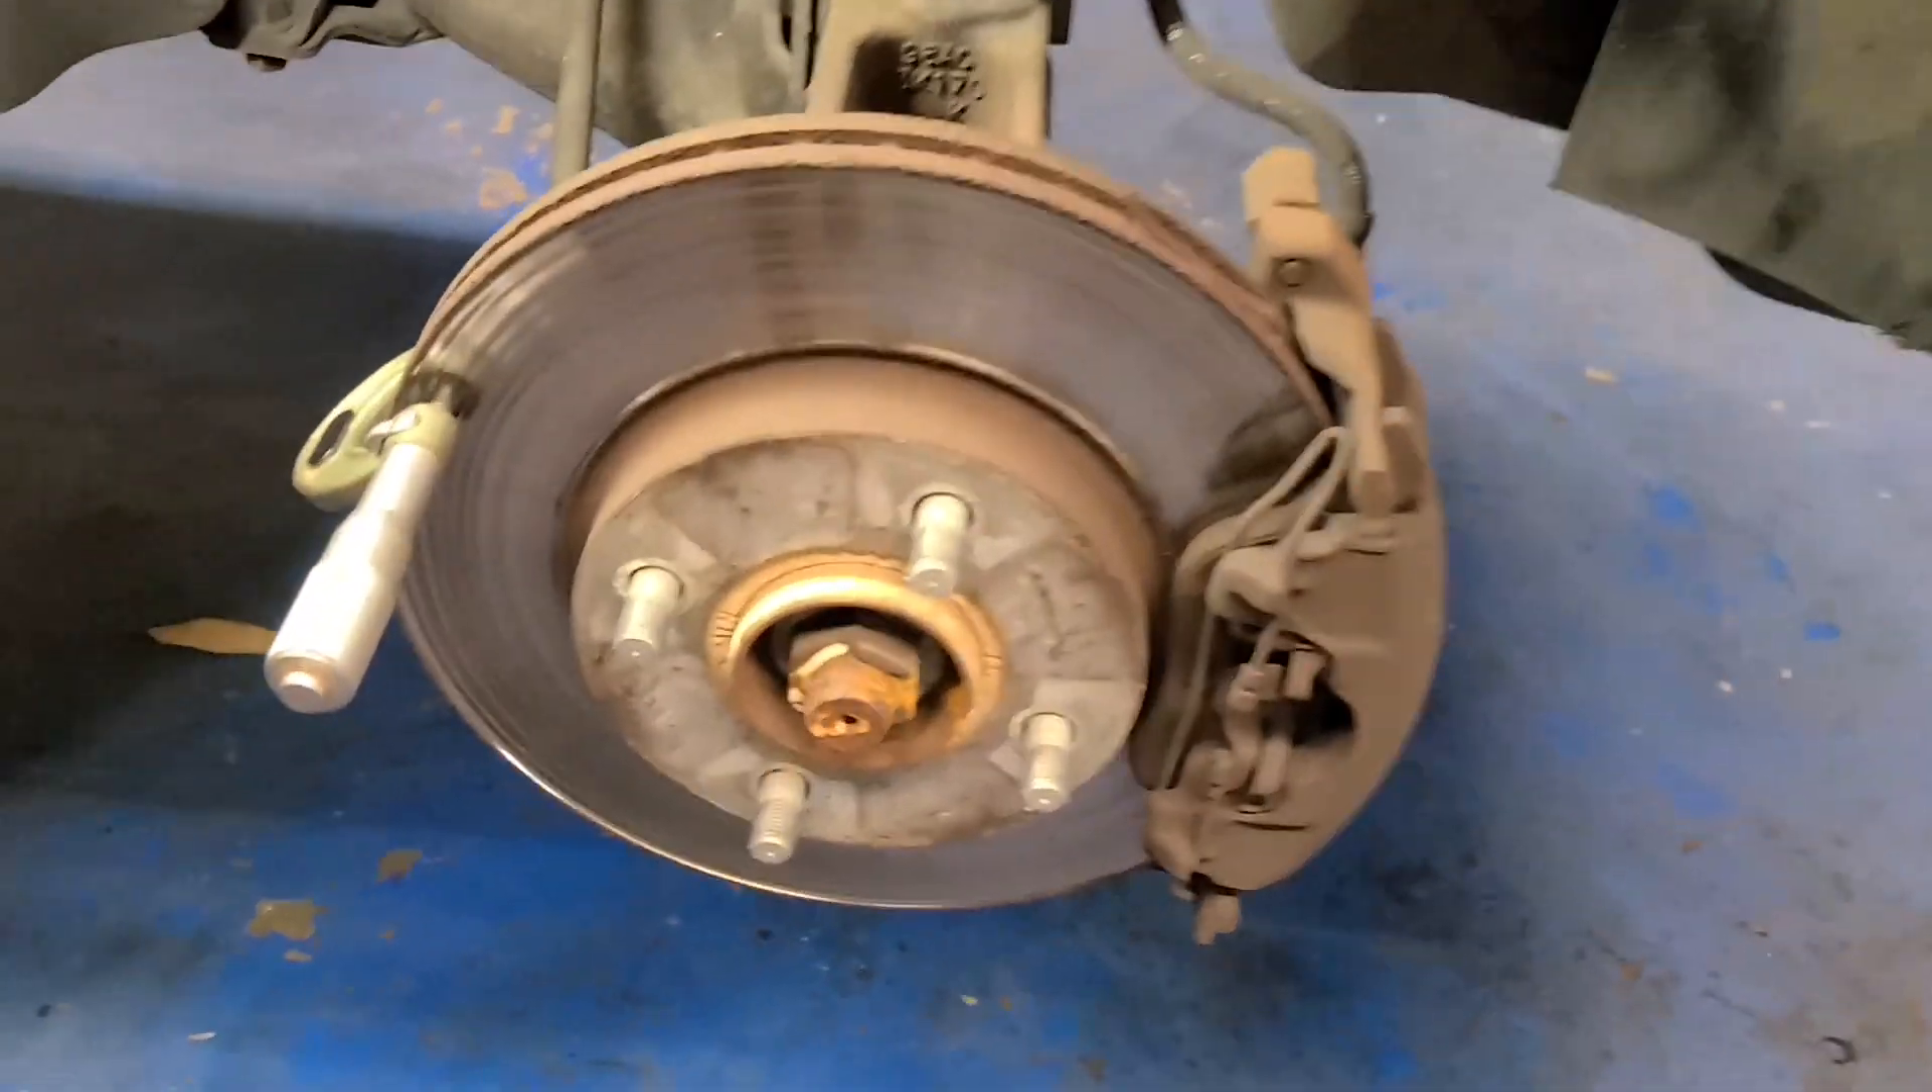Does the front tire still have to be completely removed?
No.